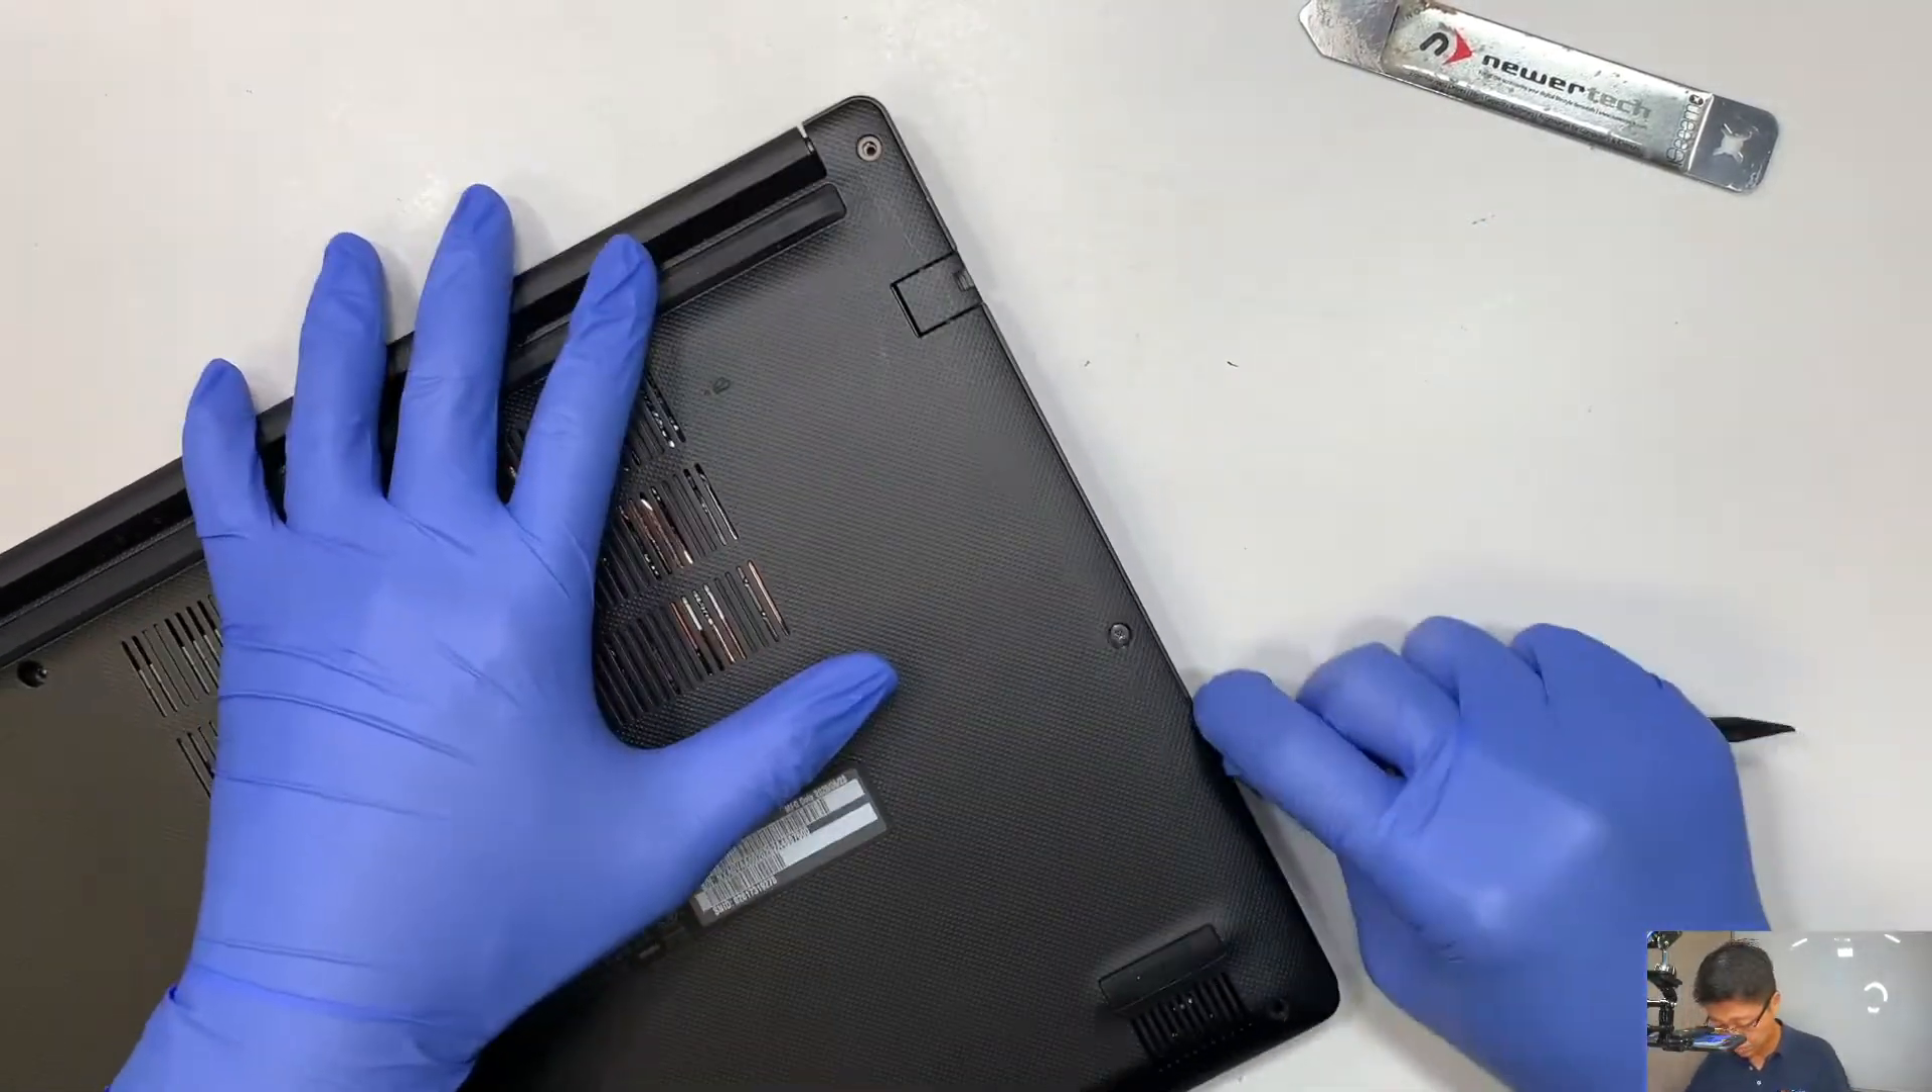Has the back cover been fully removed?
No.